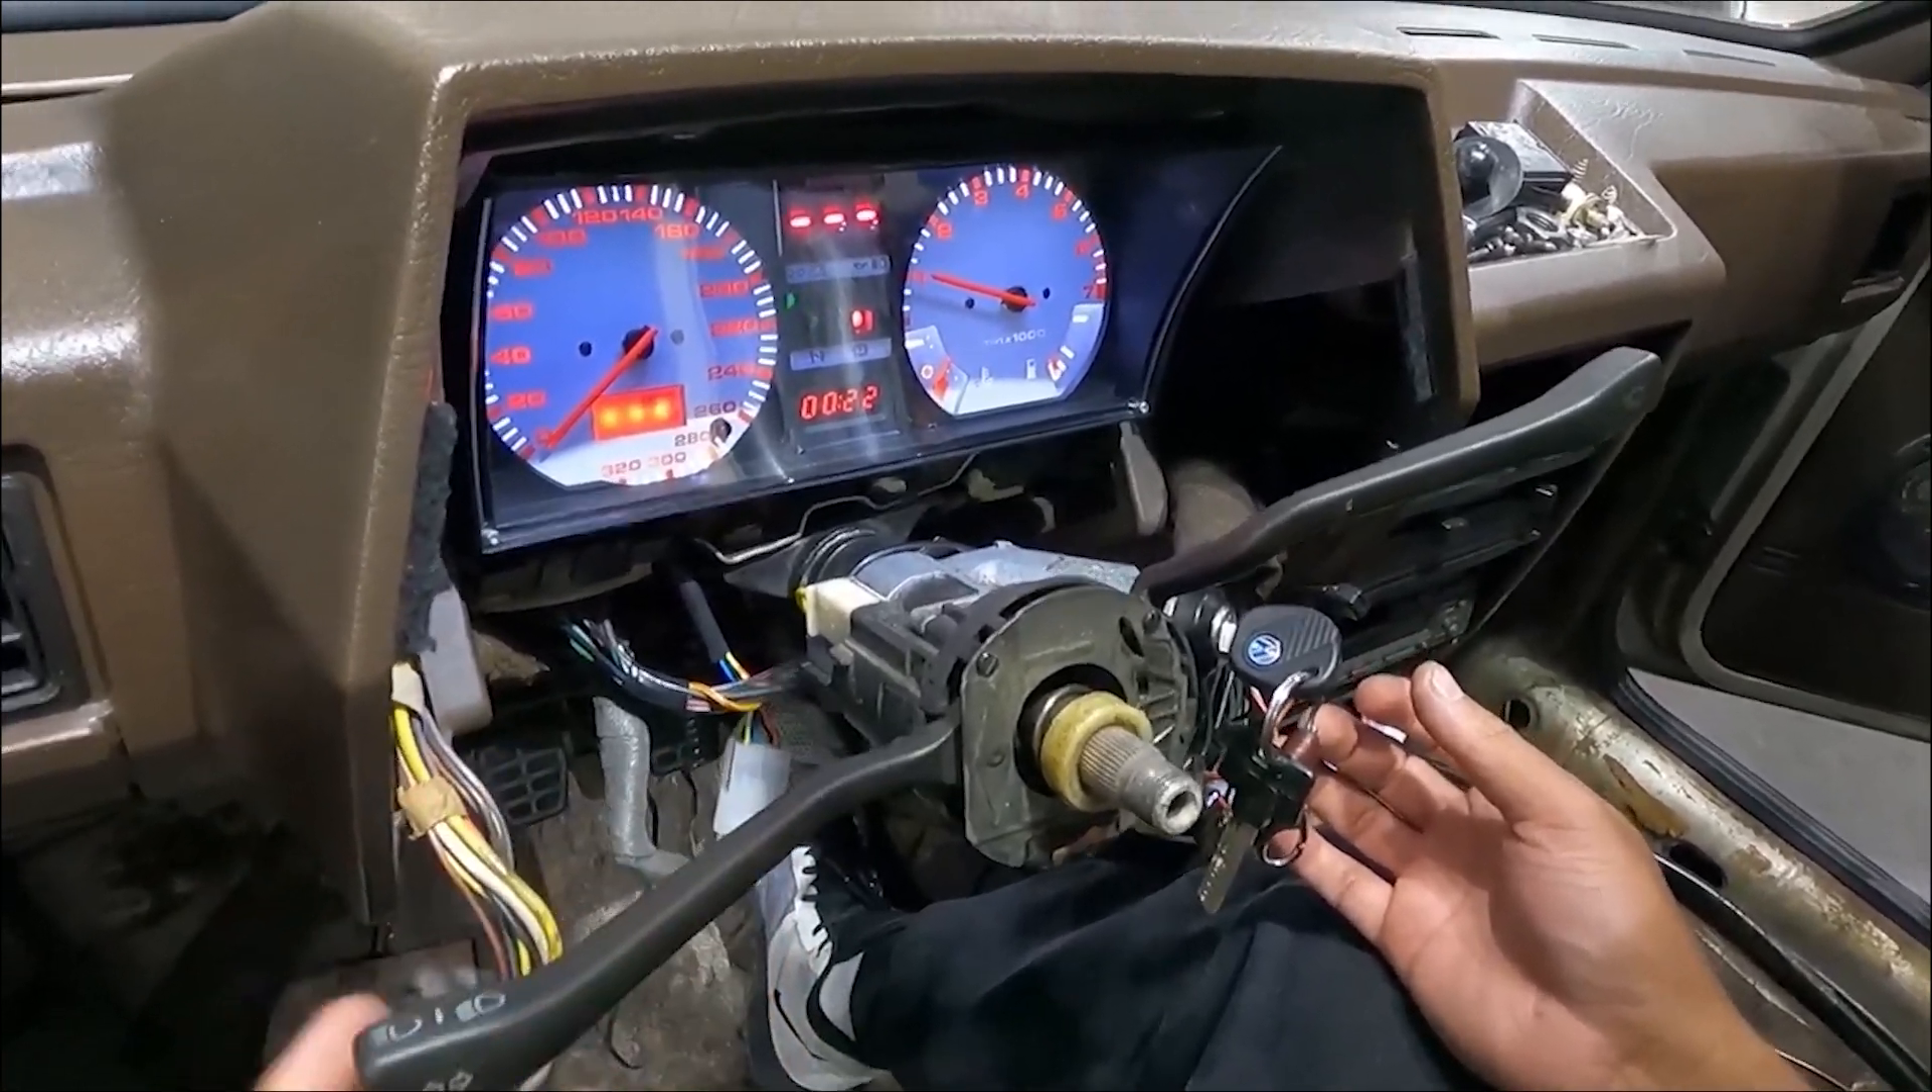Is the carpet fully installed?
No.